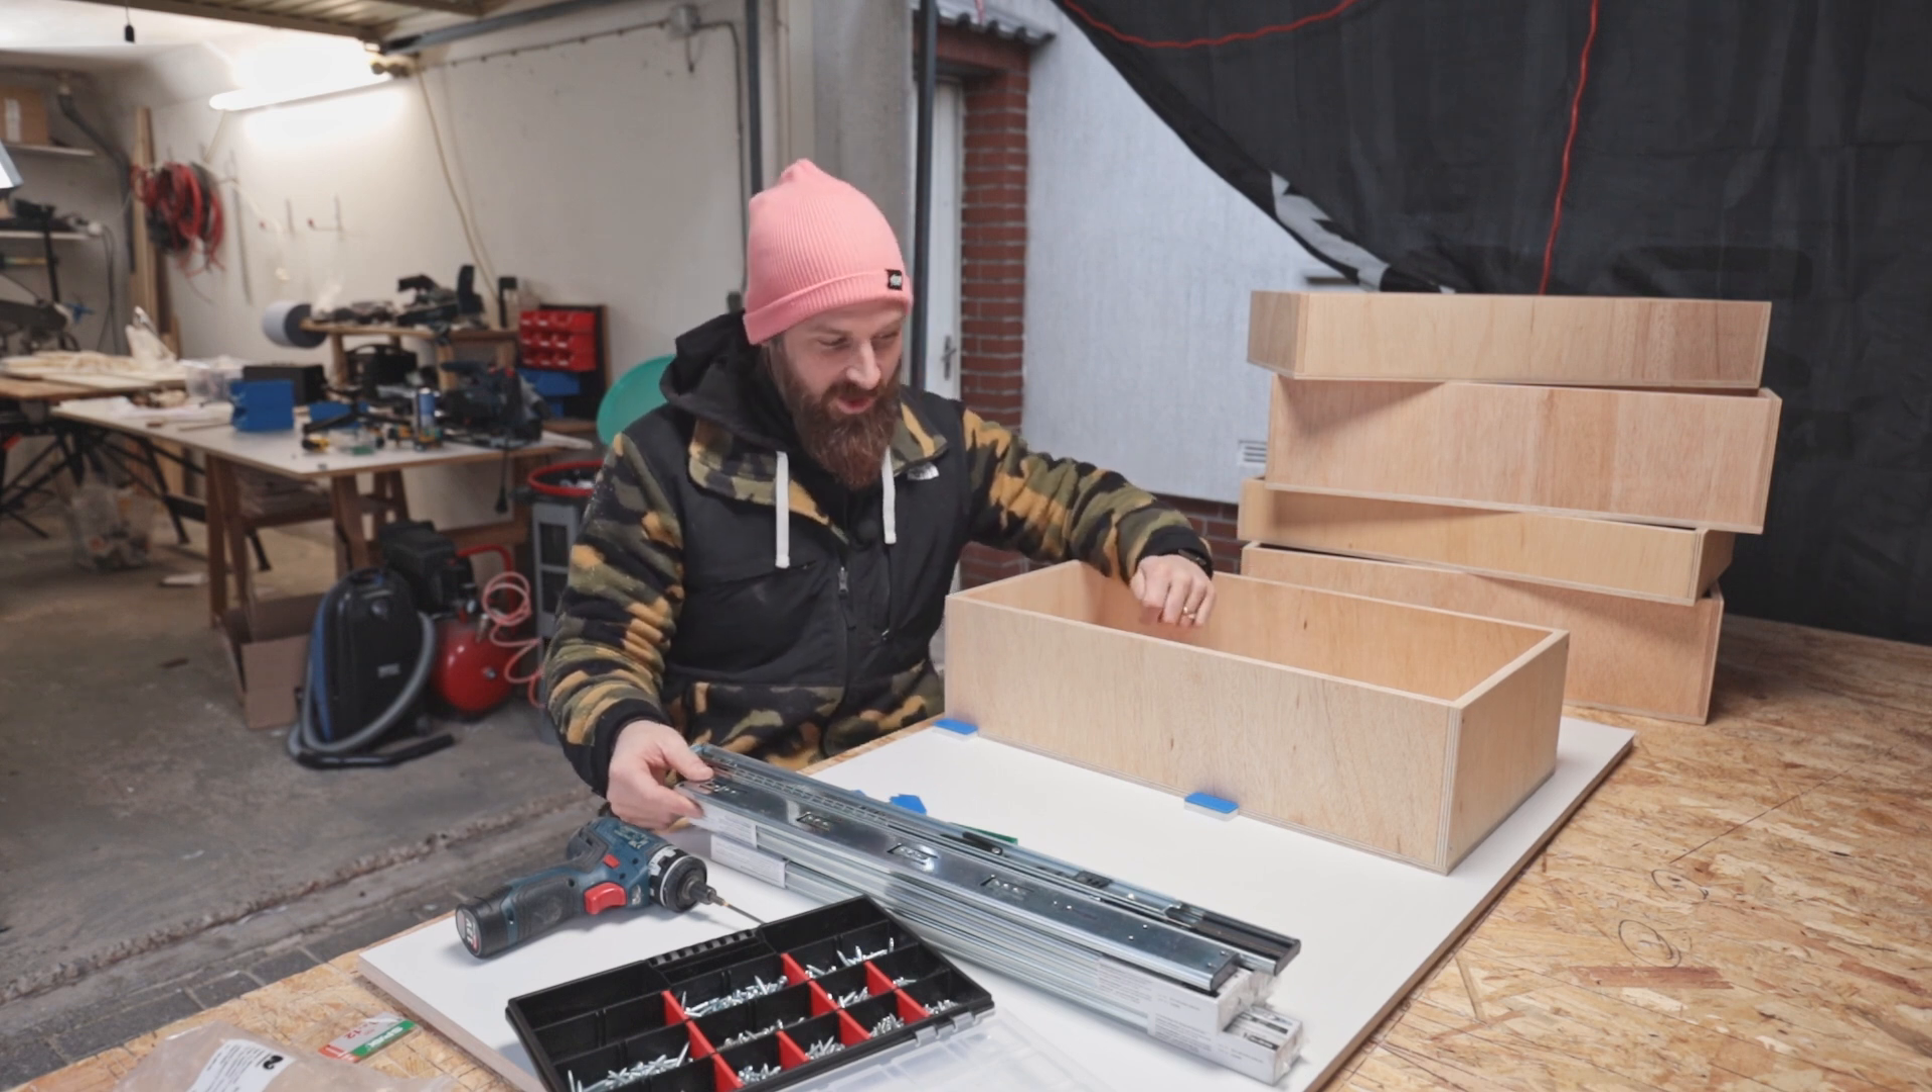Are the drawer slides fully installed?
No.